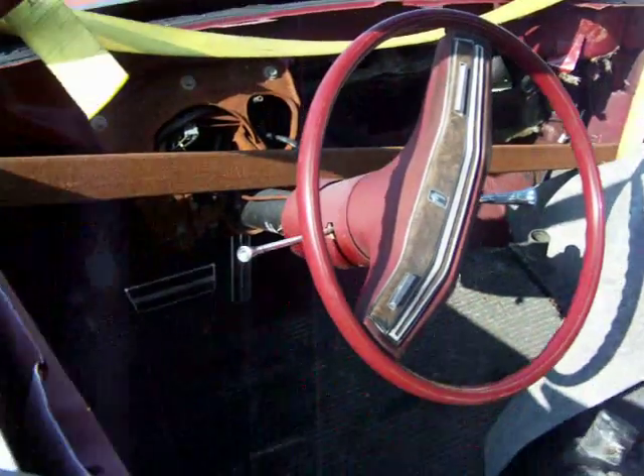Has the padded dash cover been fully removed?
Yes.